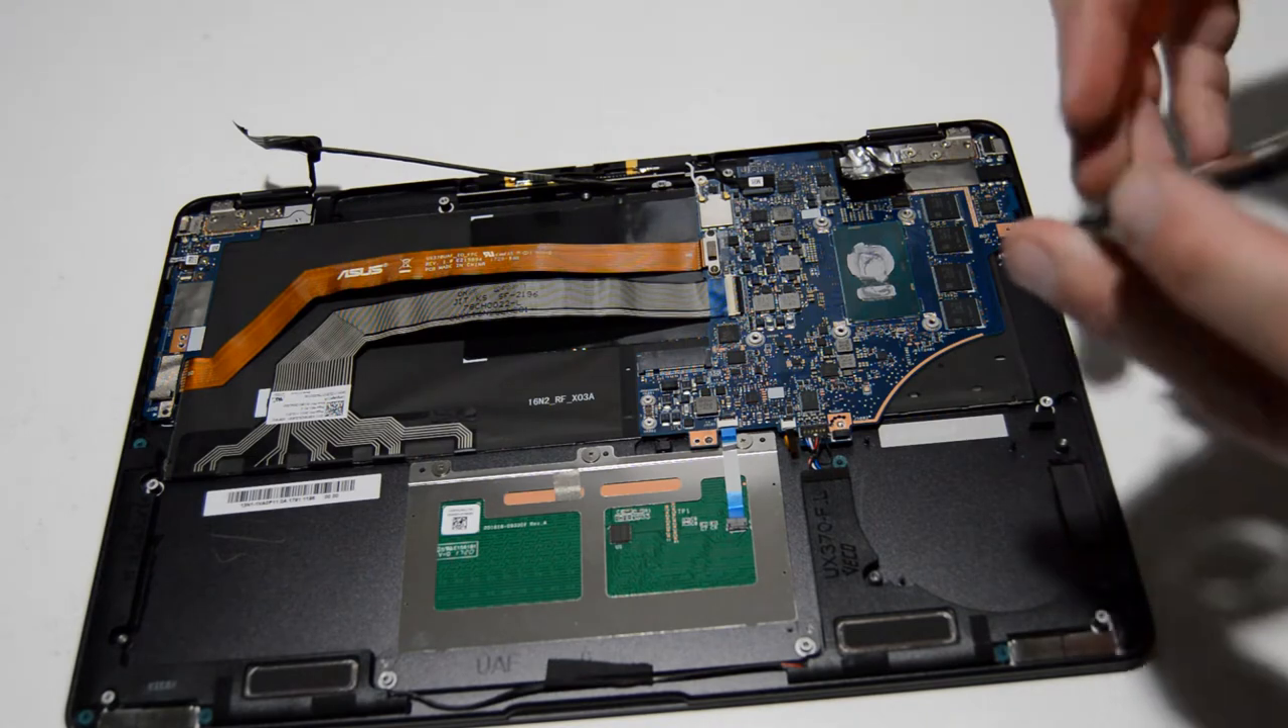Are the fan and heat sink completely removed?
Yes.